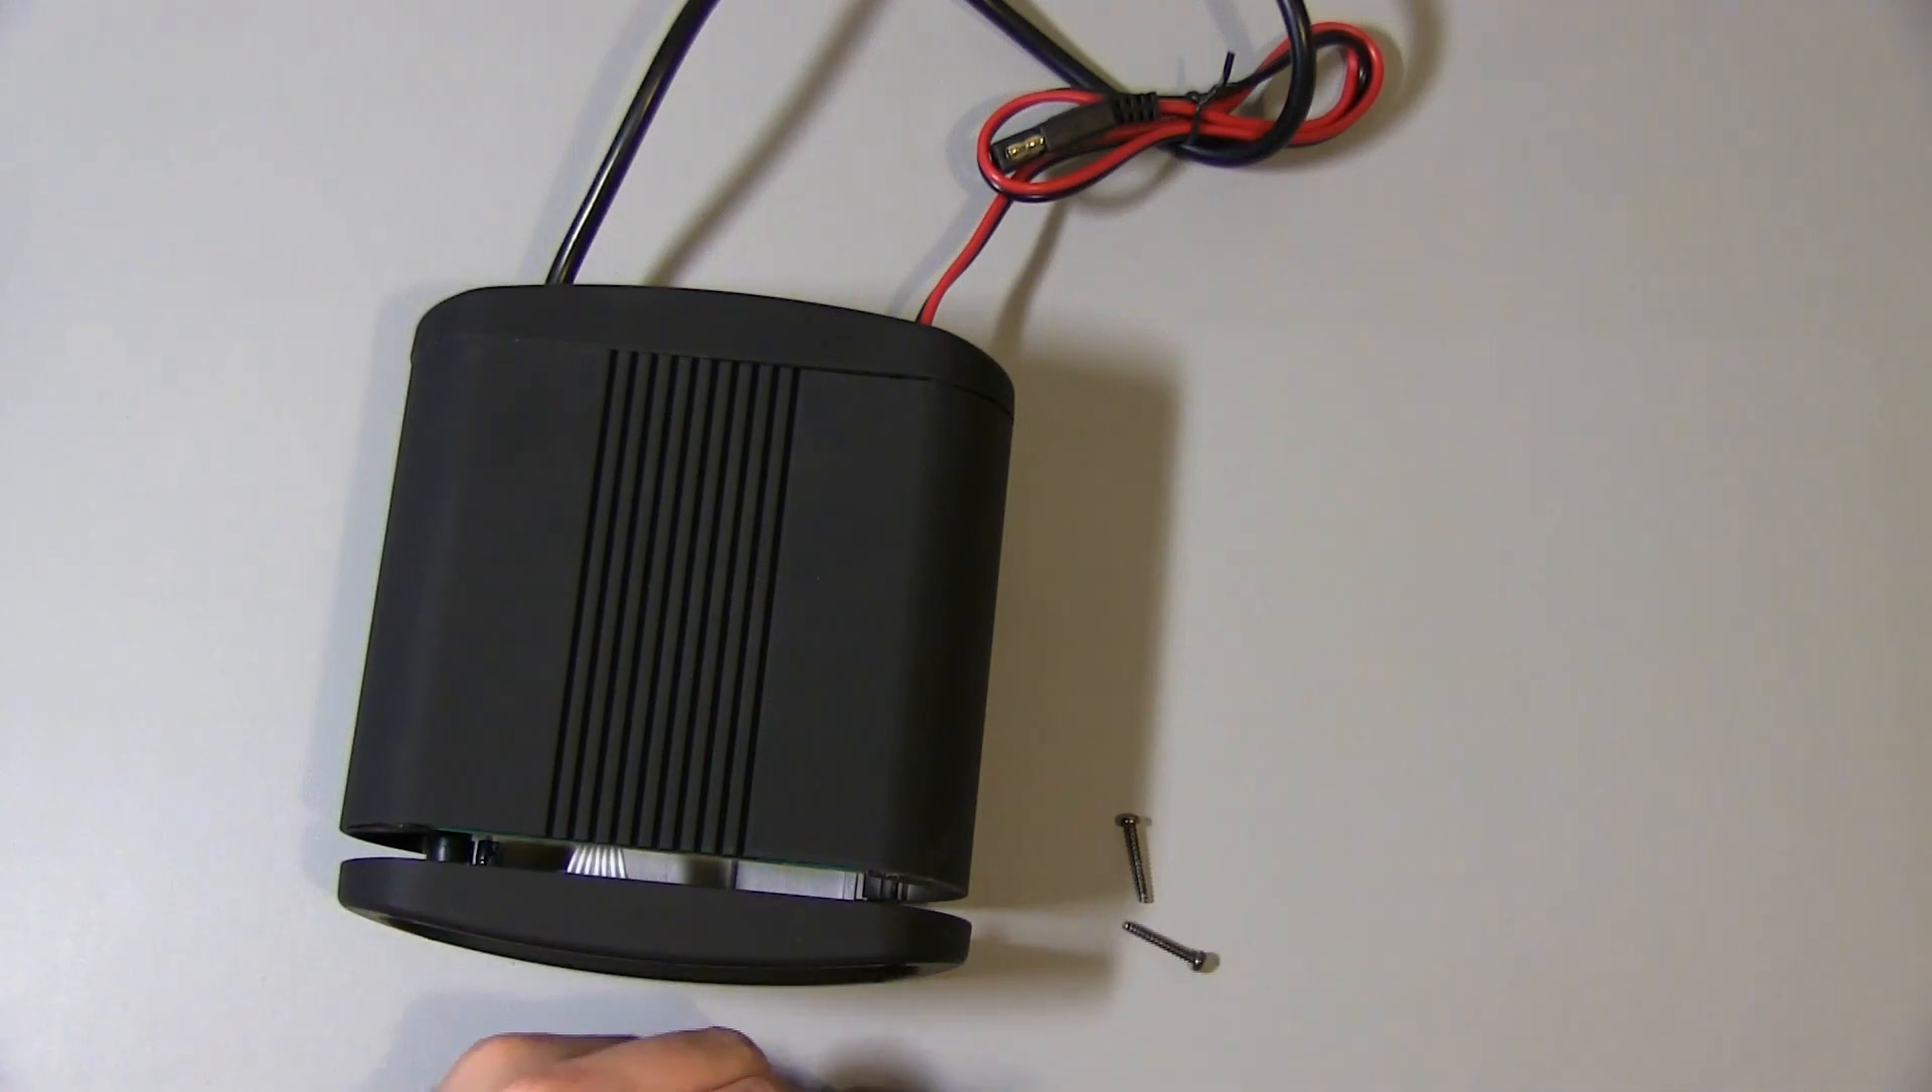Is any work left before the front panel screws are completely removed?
No.